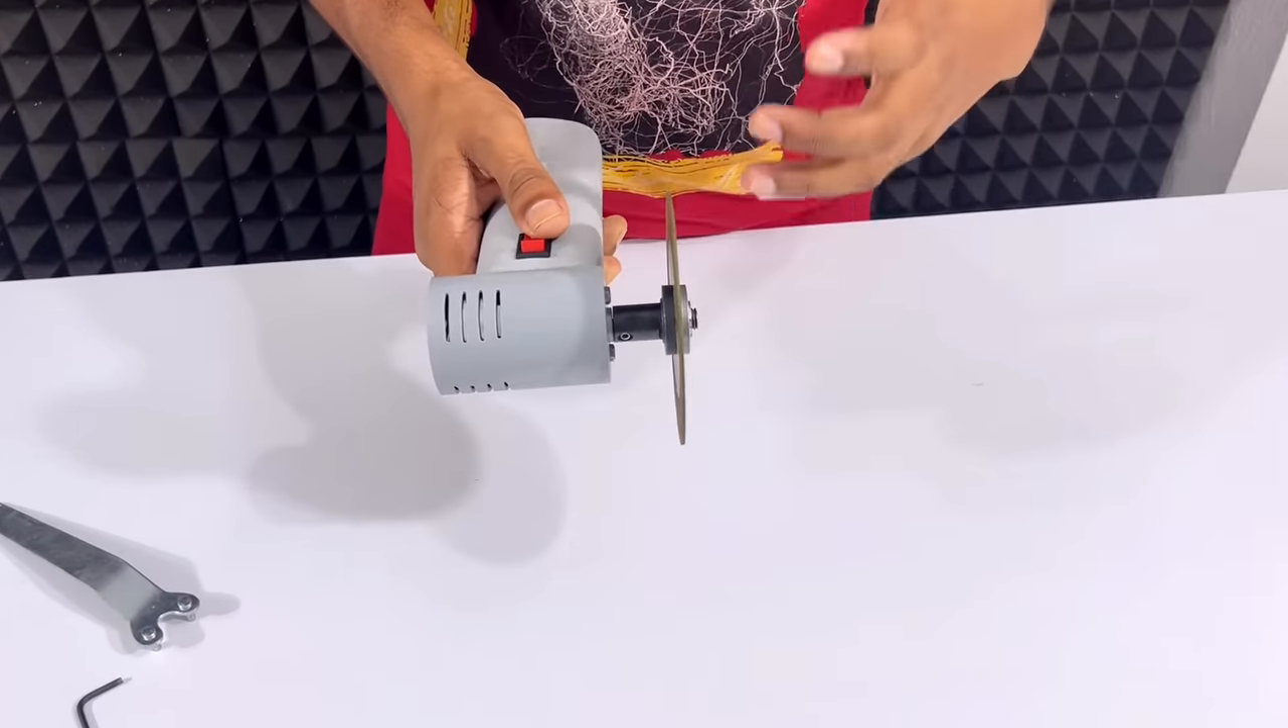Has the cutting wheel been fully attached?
Yes.